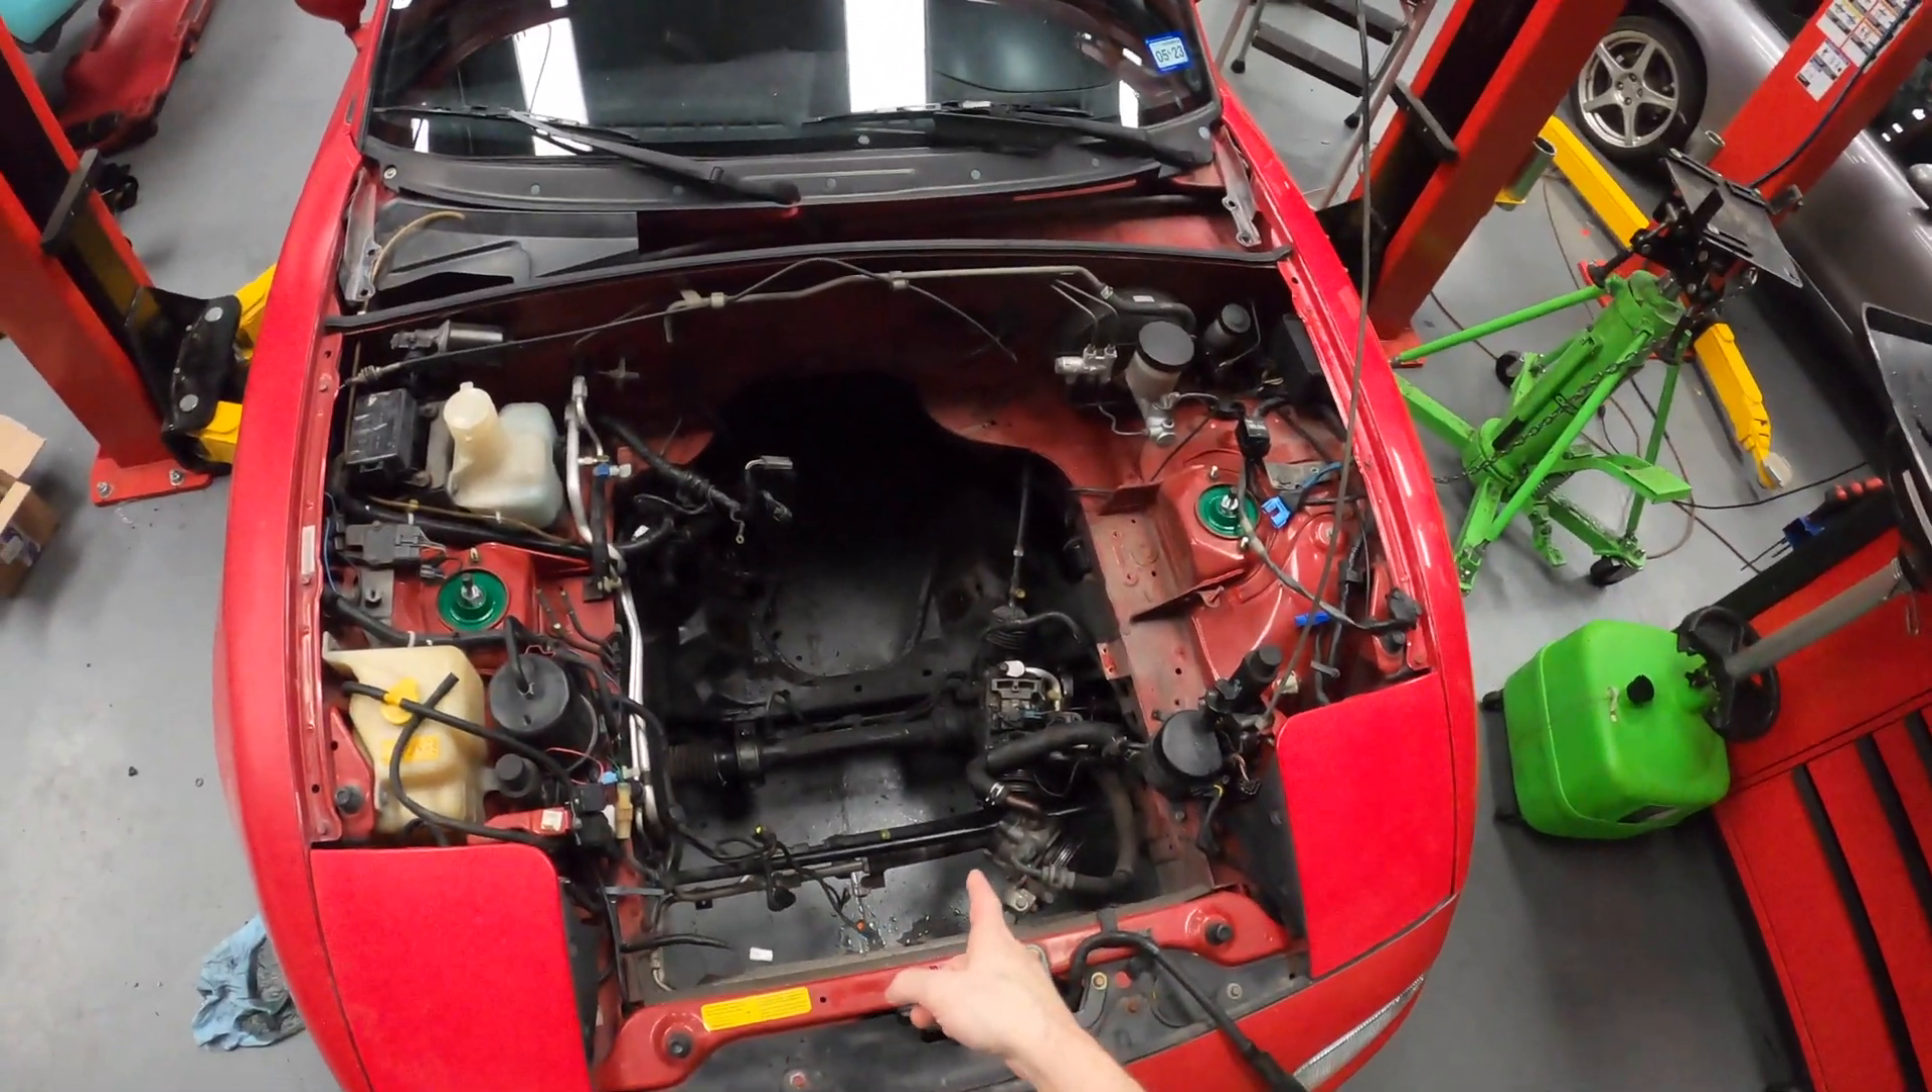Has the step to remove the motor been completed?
Yes.